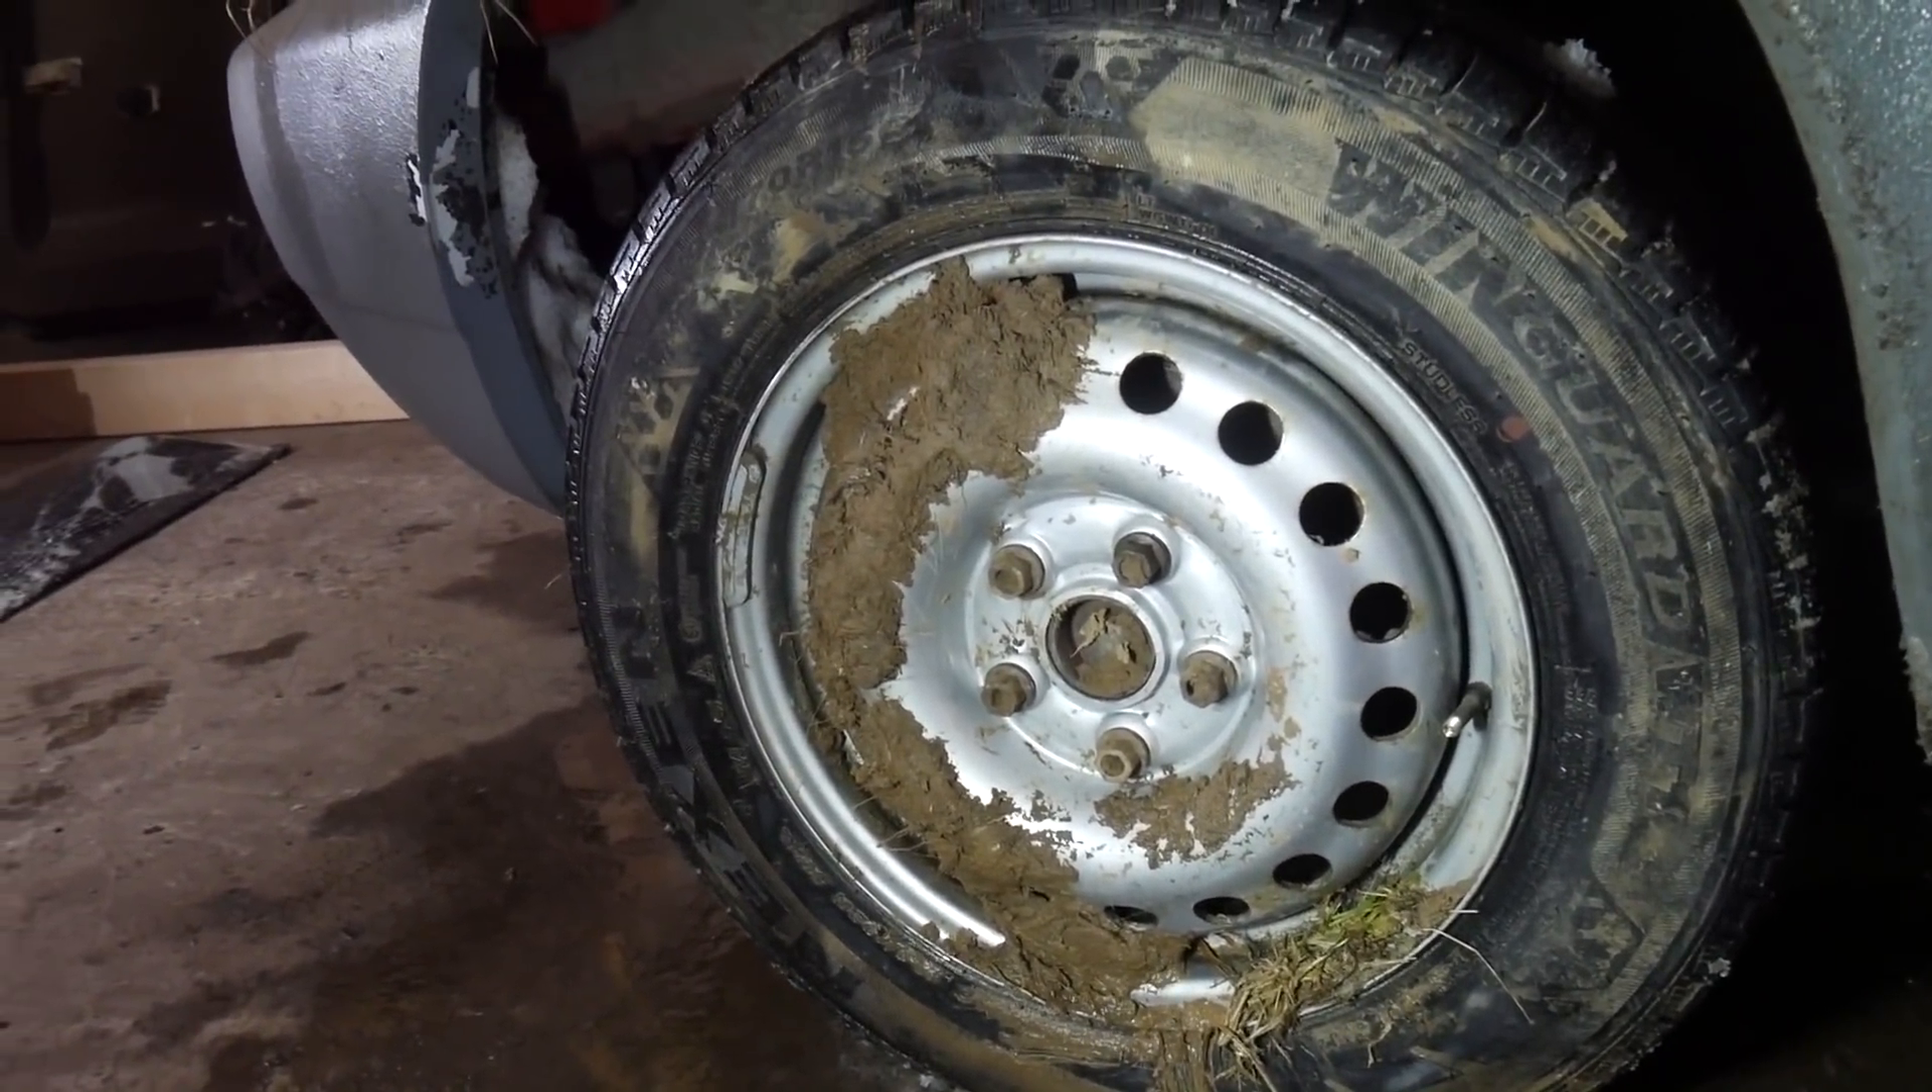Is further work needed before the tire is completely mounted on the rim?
No.